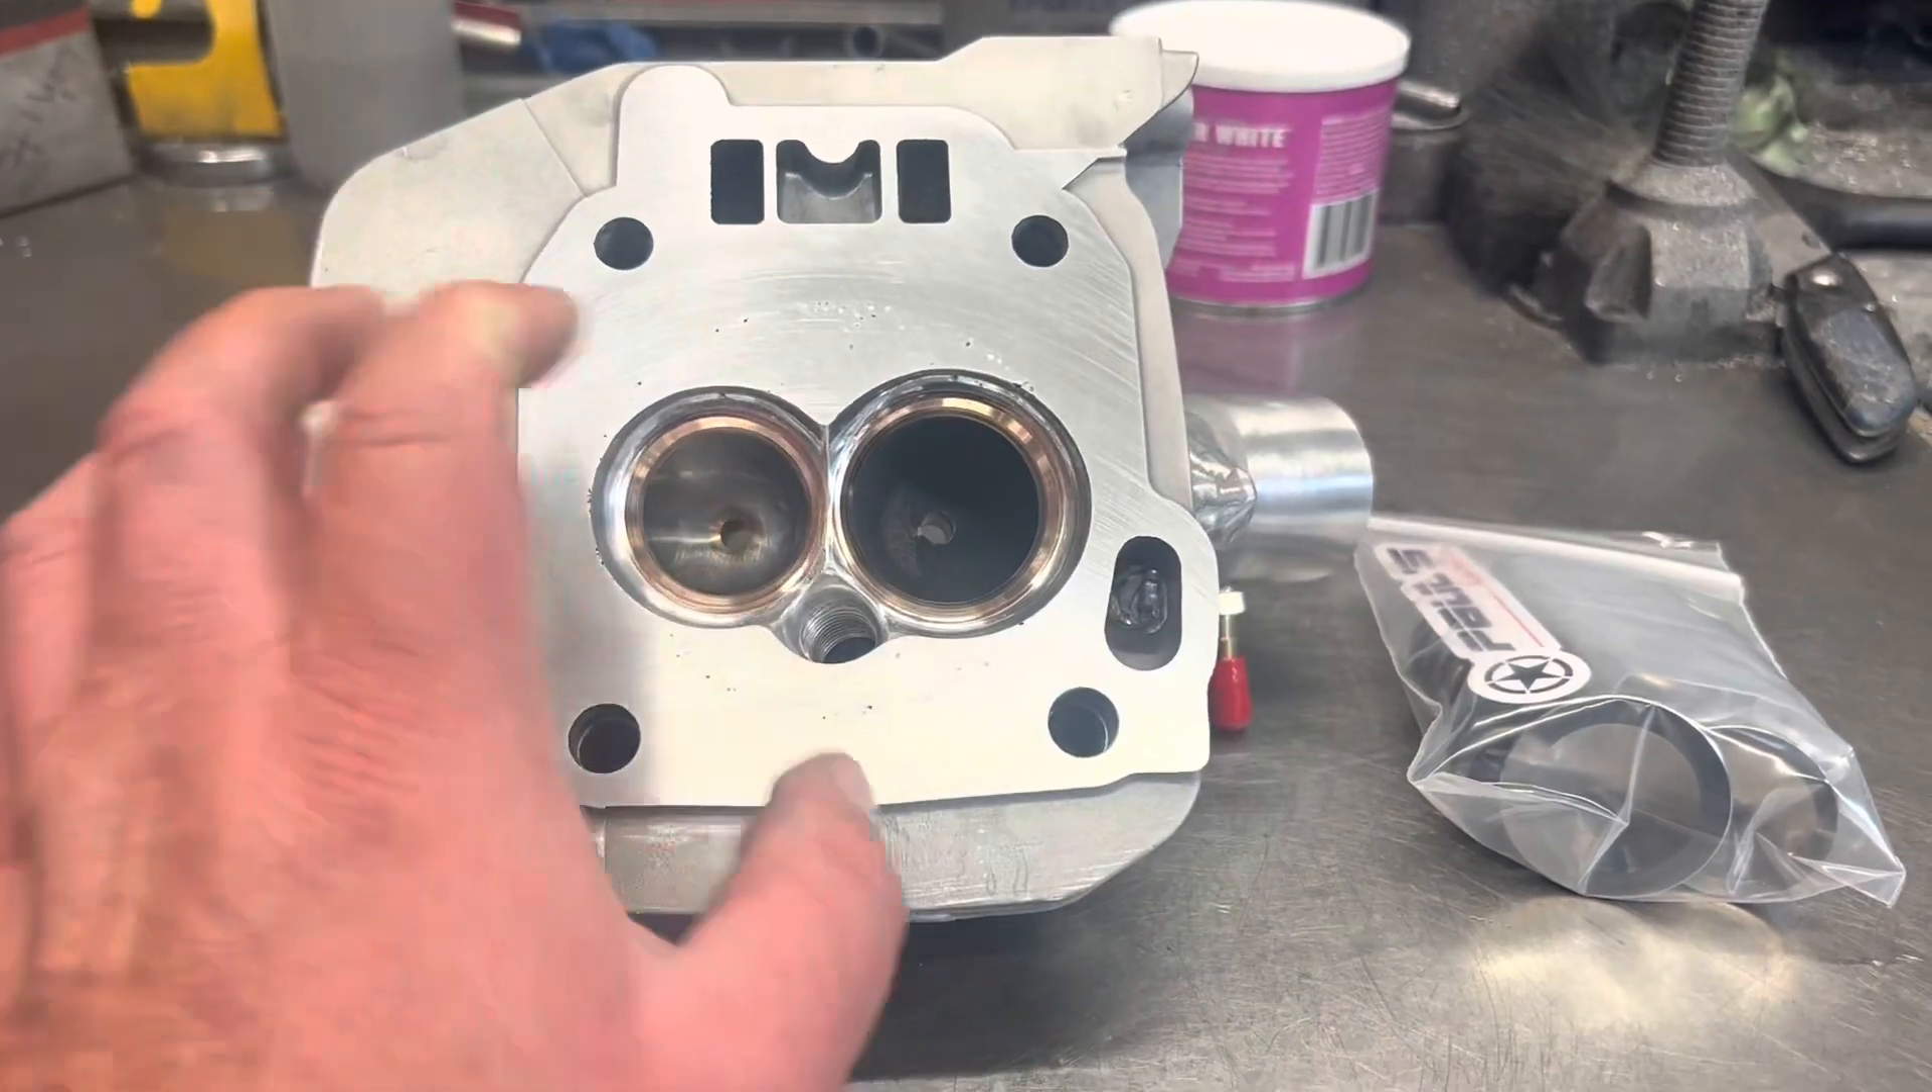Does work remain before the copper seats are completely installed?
No.